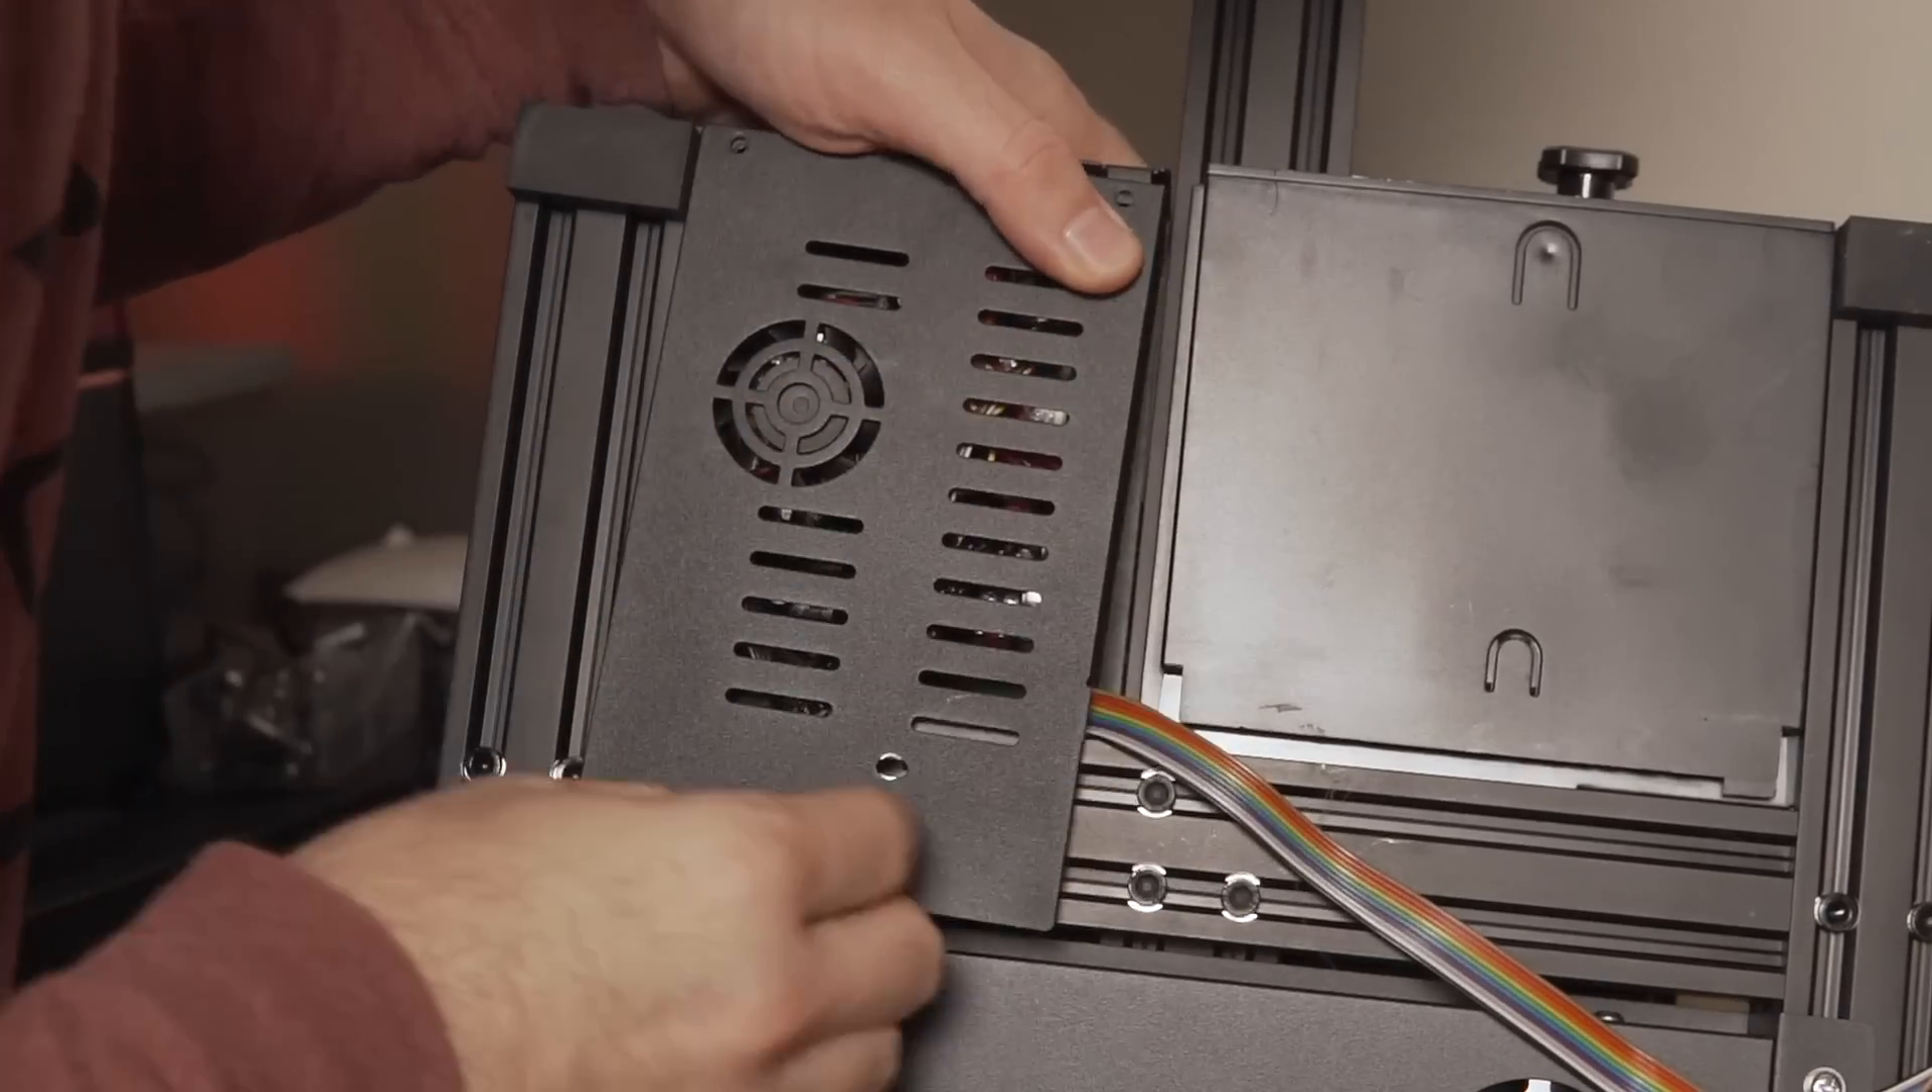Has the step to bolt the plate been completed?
No.